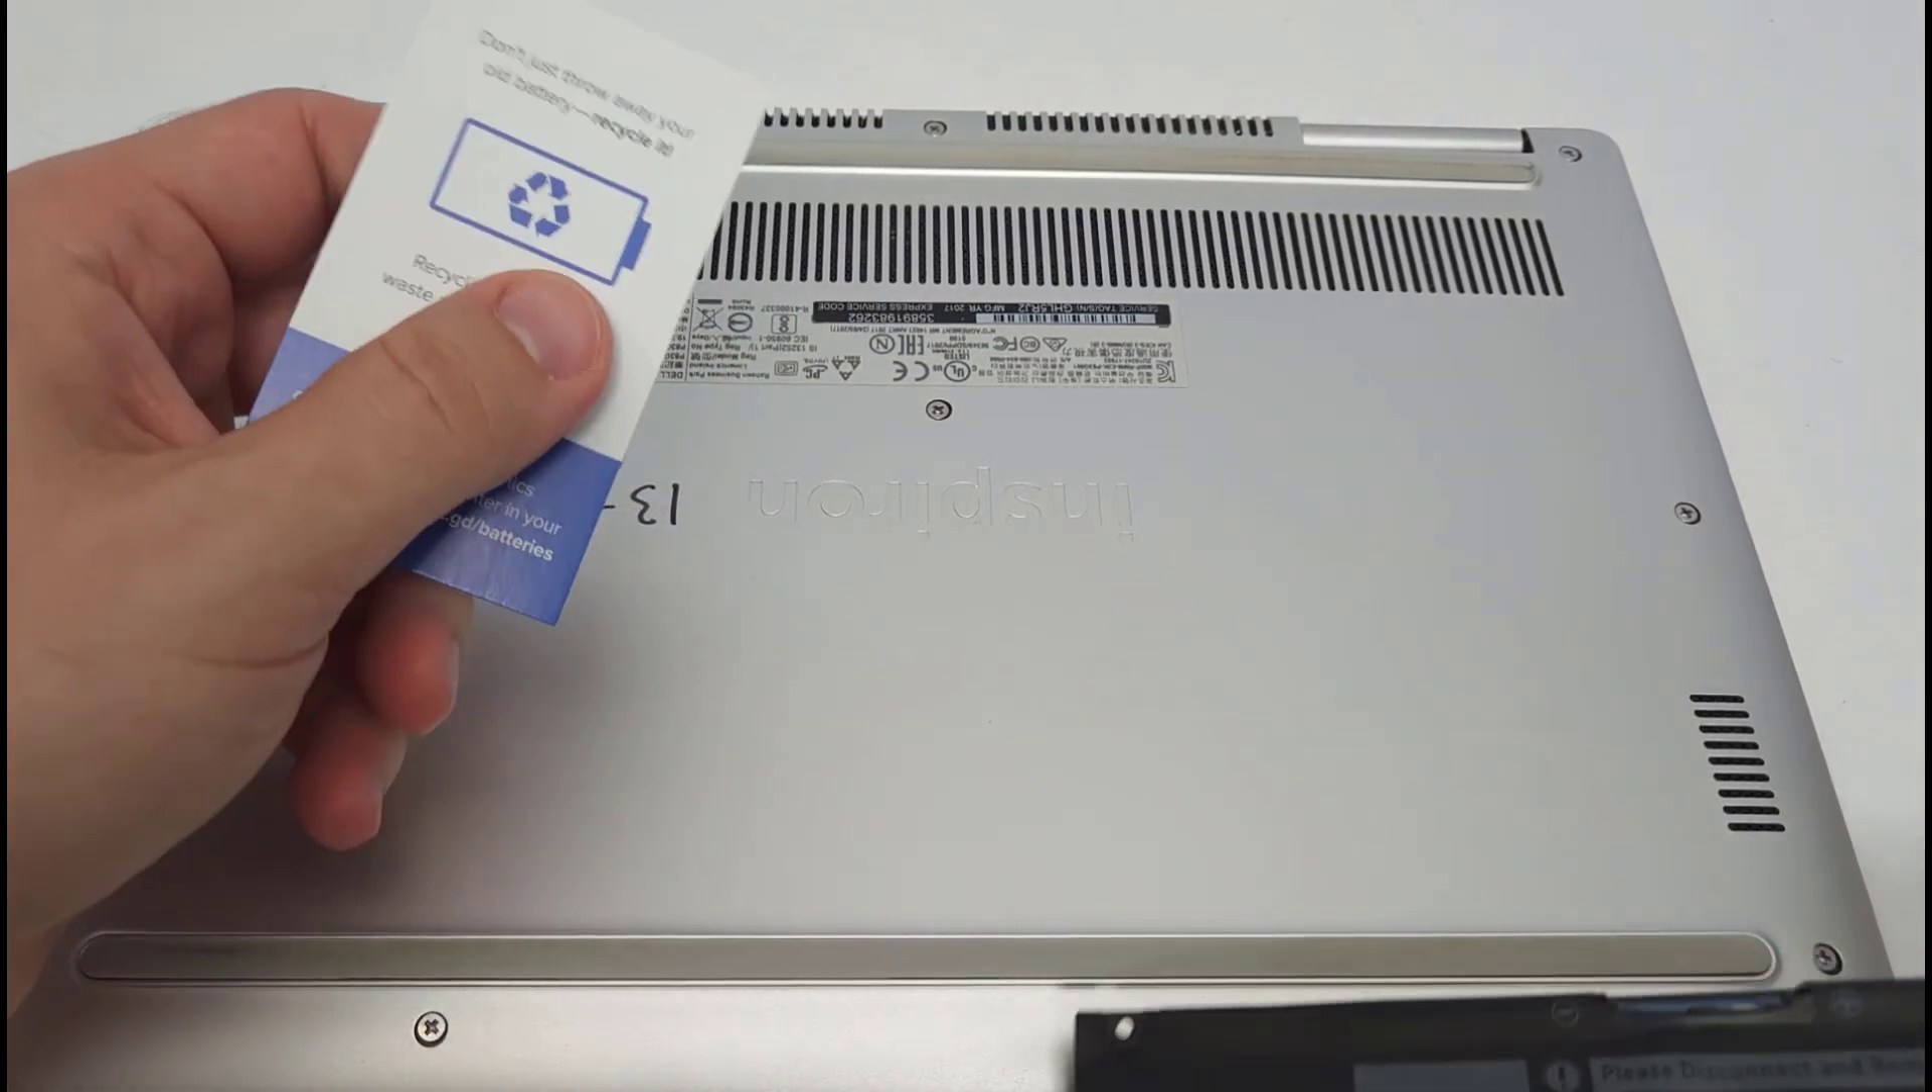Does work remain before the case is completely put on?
No.